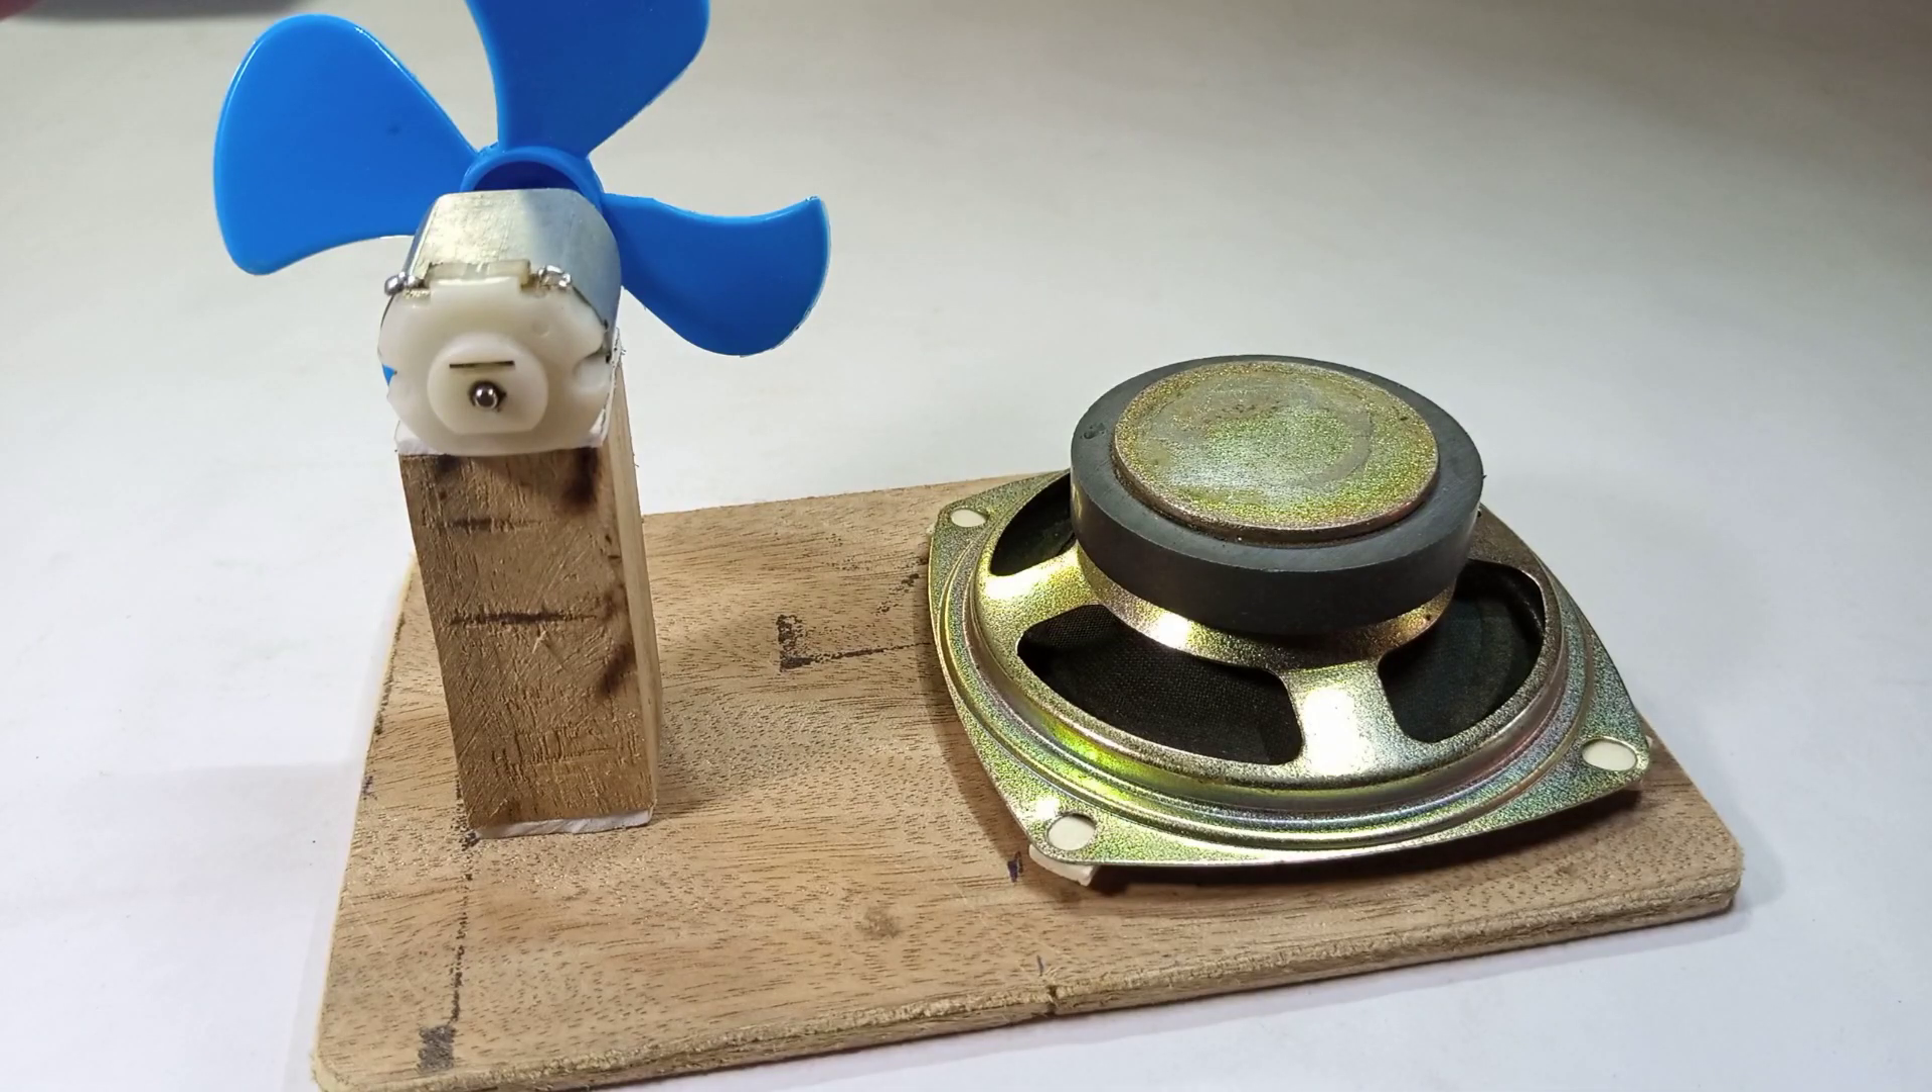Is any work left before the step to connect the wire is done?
Yes.